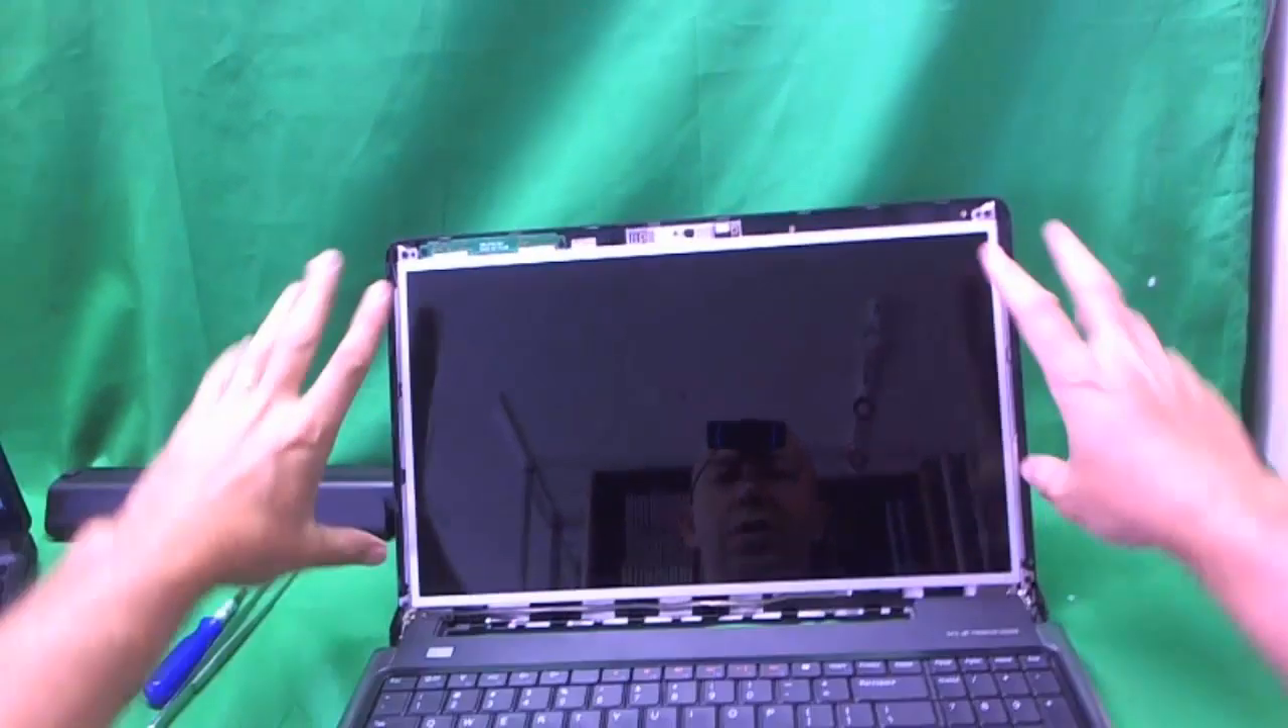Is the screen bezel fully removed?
Yes.